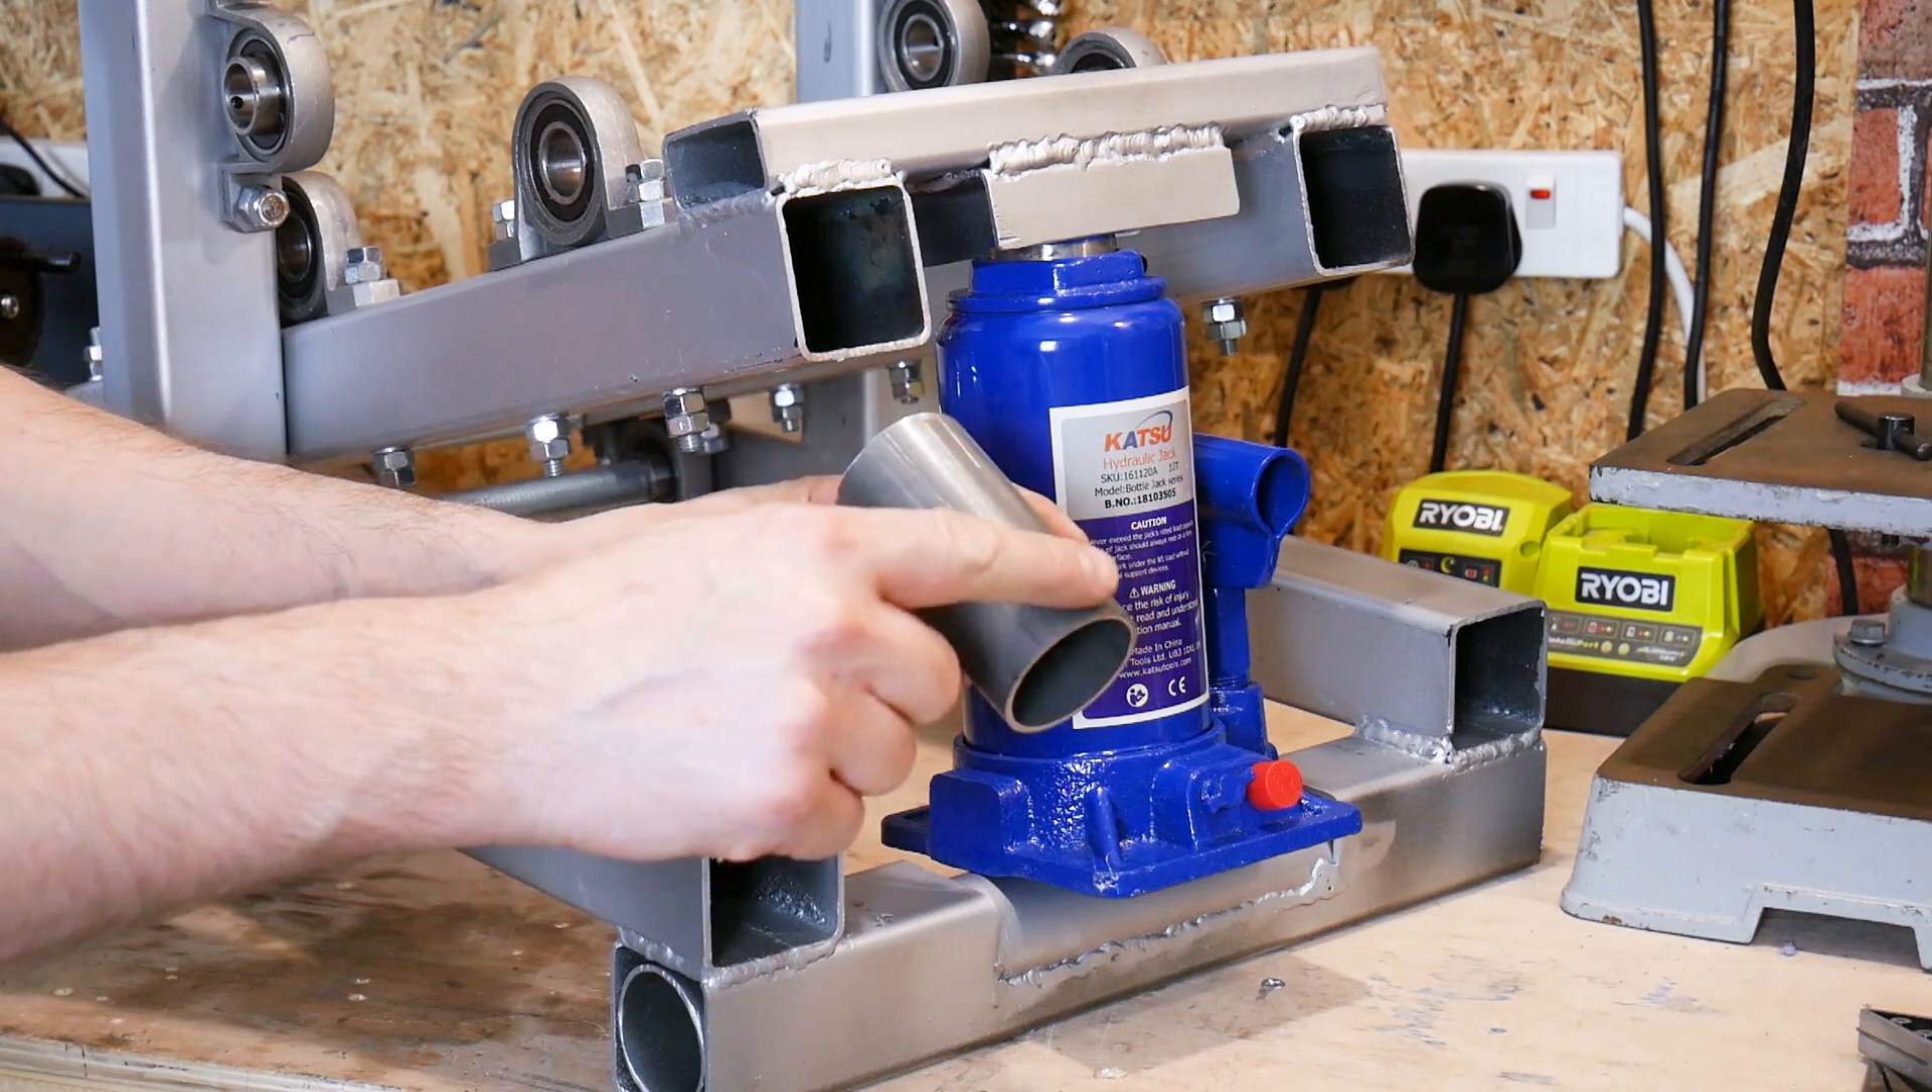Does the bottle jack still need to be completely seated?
No.